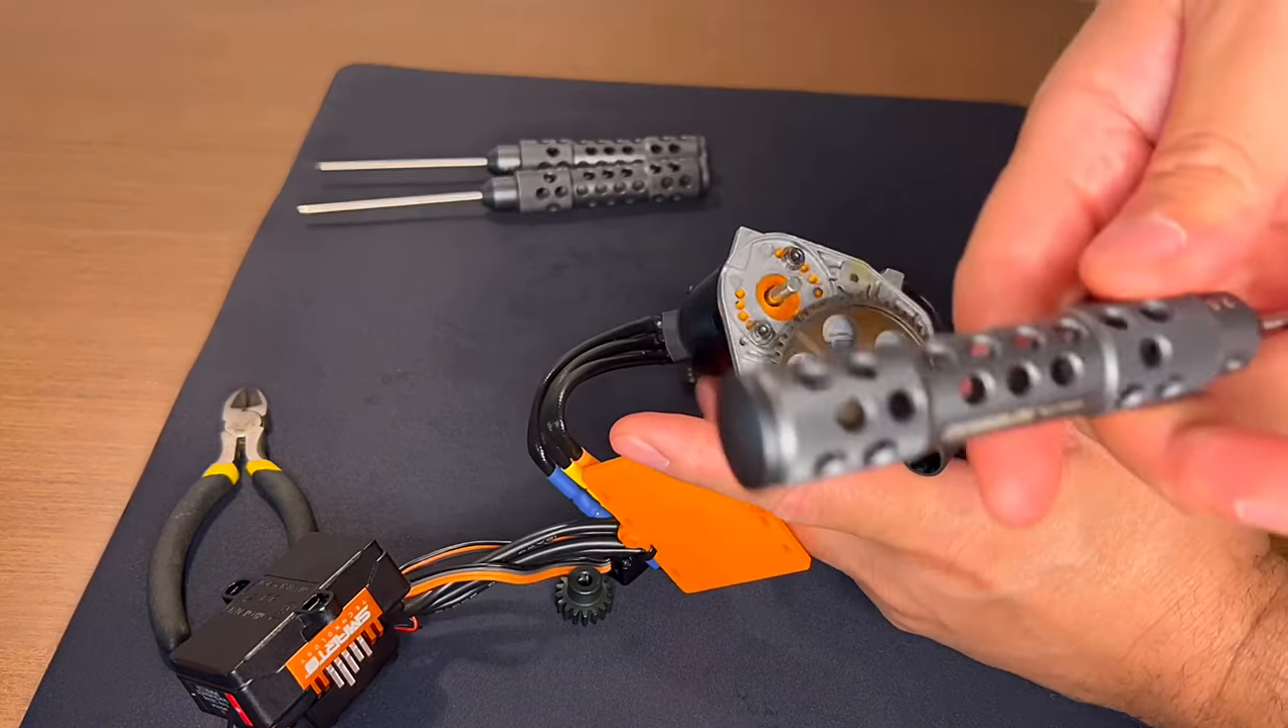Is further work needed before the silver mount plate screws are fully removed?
Yes.